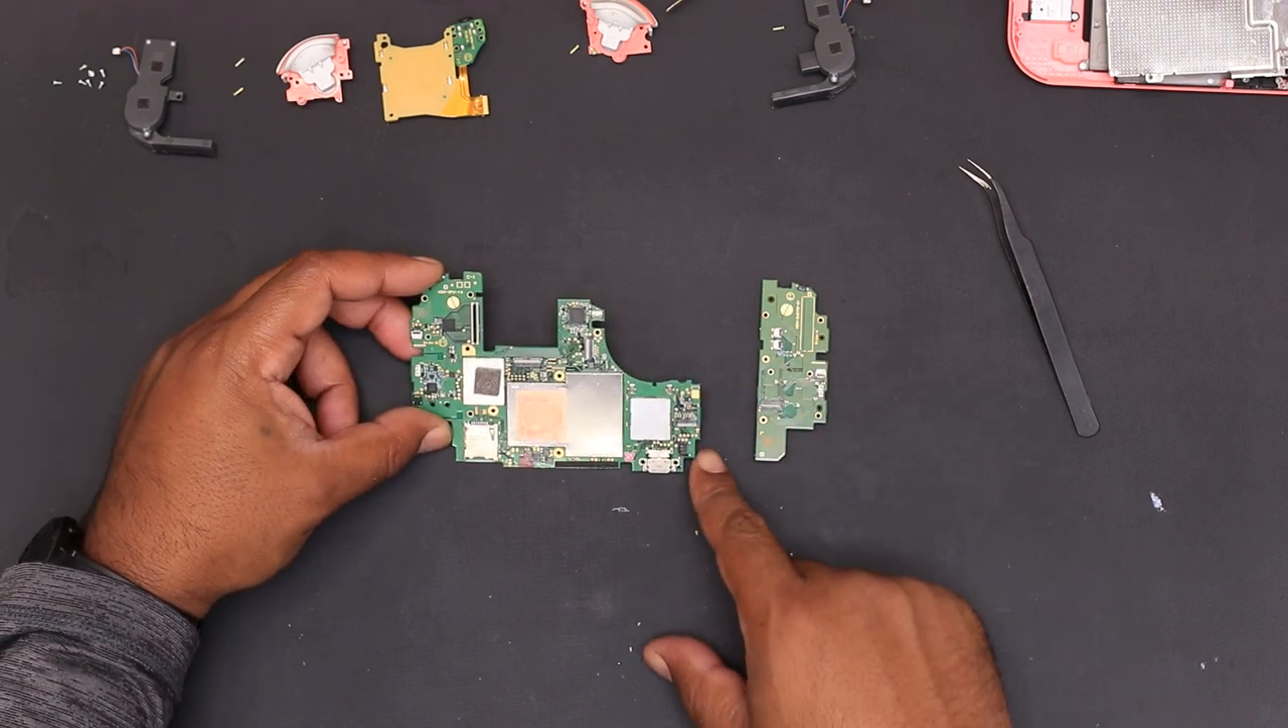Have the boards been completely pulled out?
Yes.